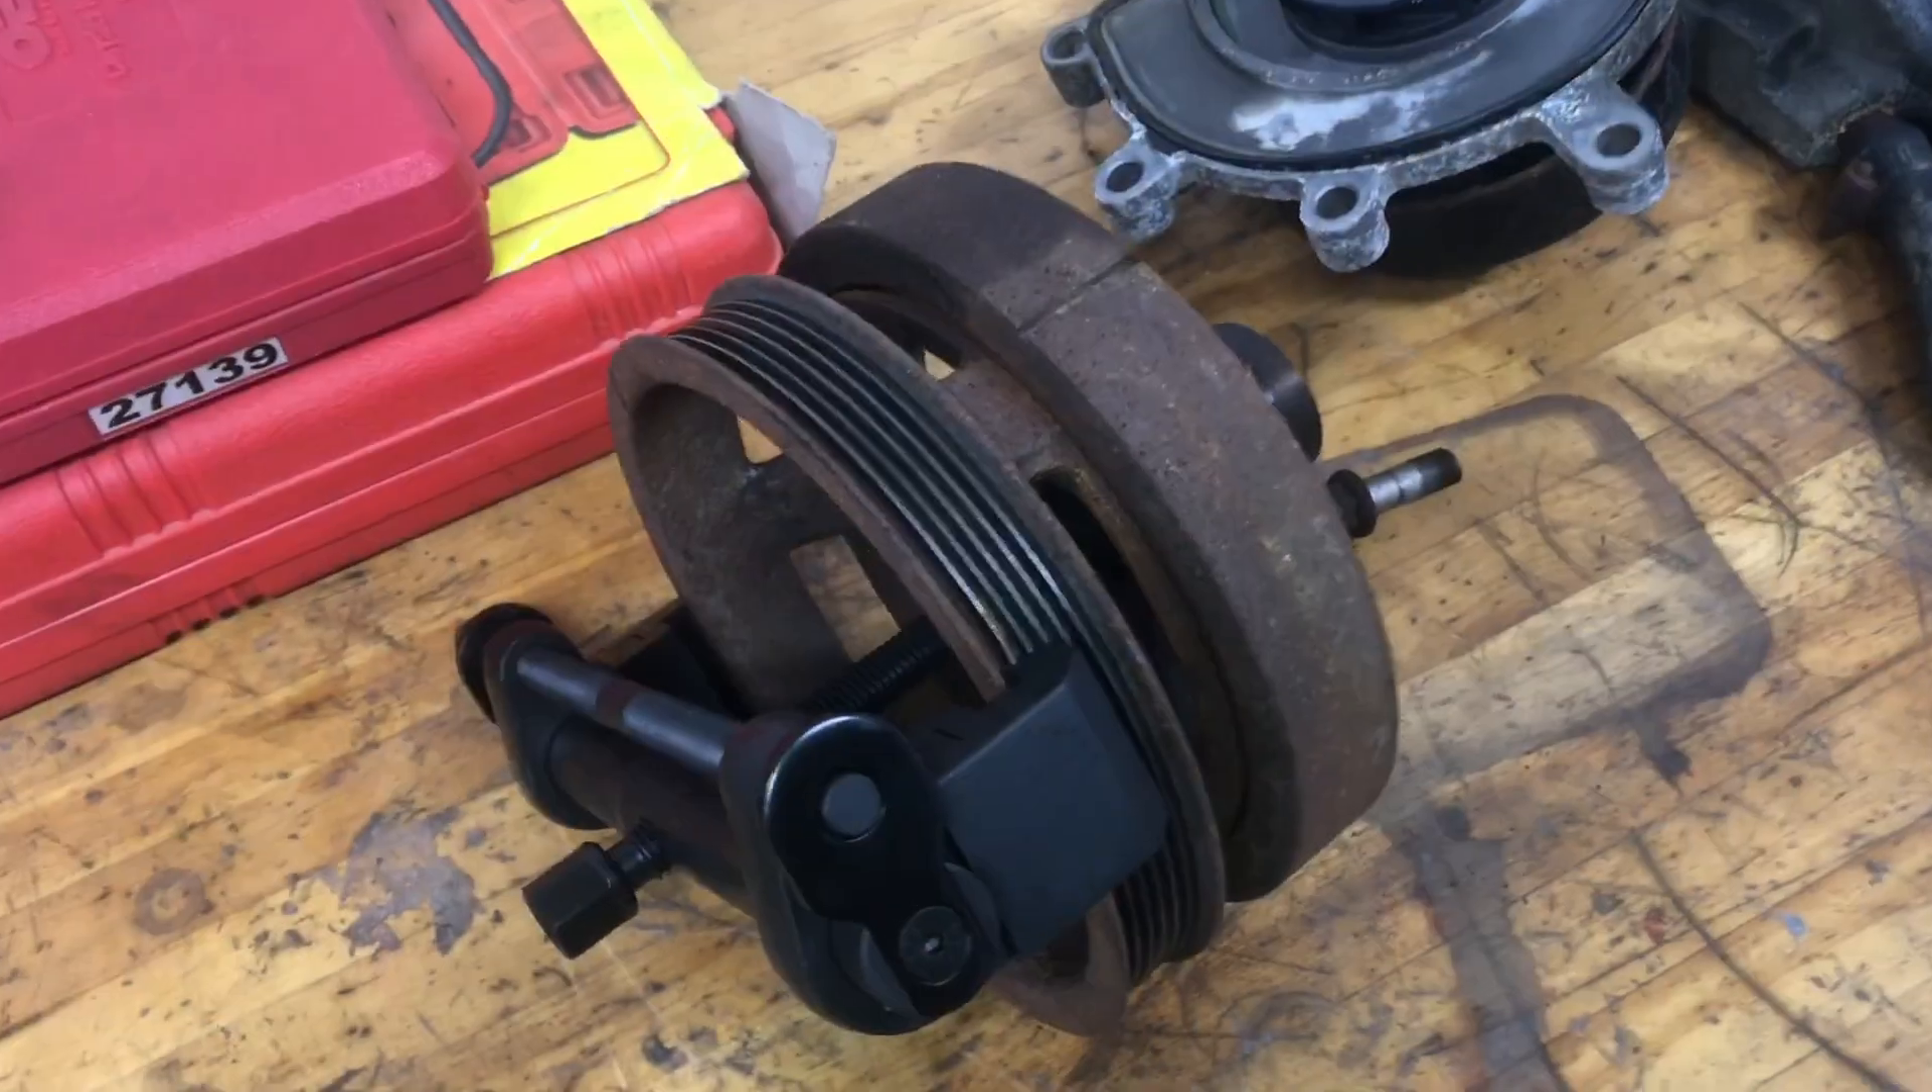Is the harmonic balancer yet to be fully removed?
No.